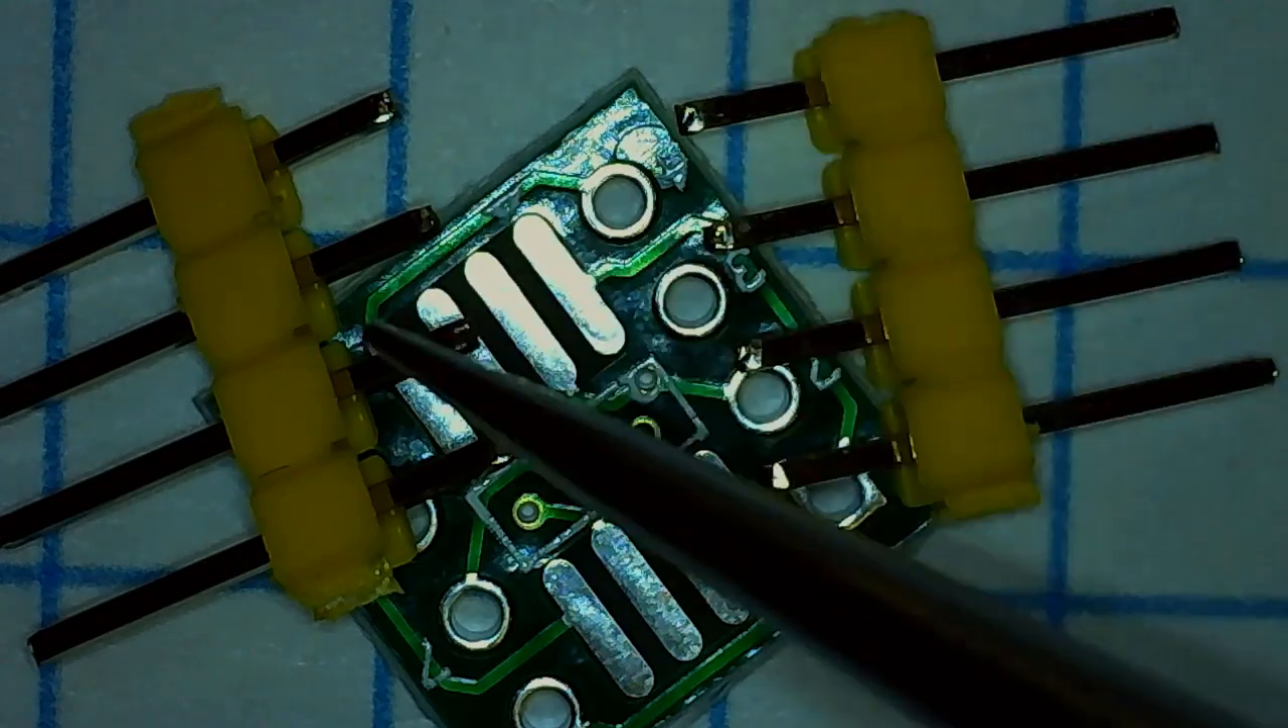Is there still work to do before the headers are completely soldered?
Yes.